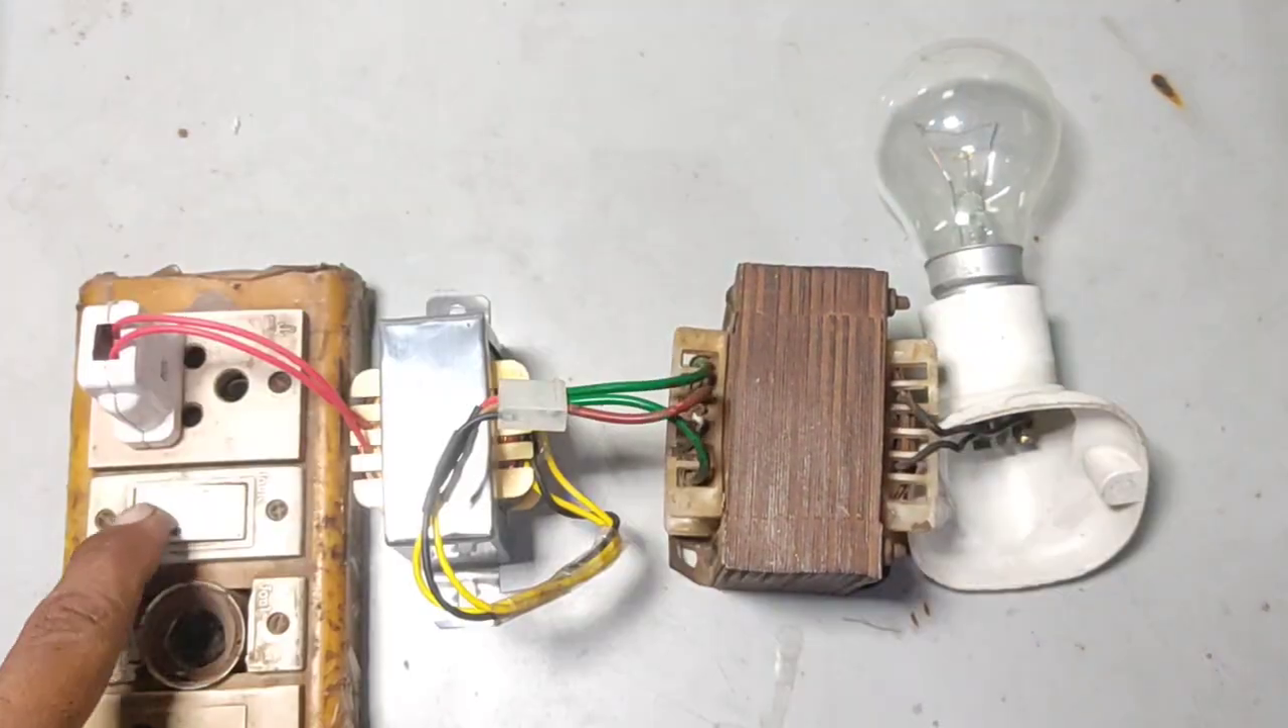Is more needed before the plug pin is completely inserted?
No.